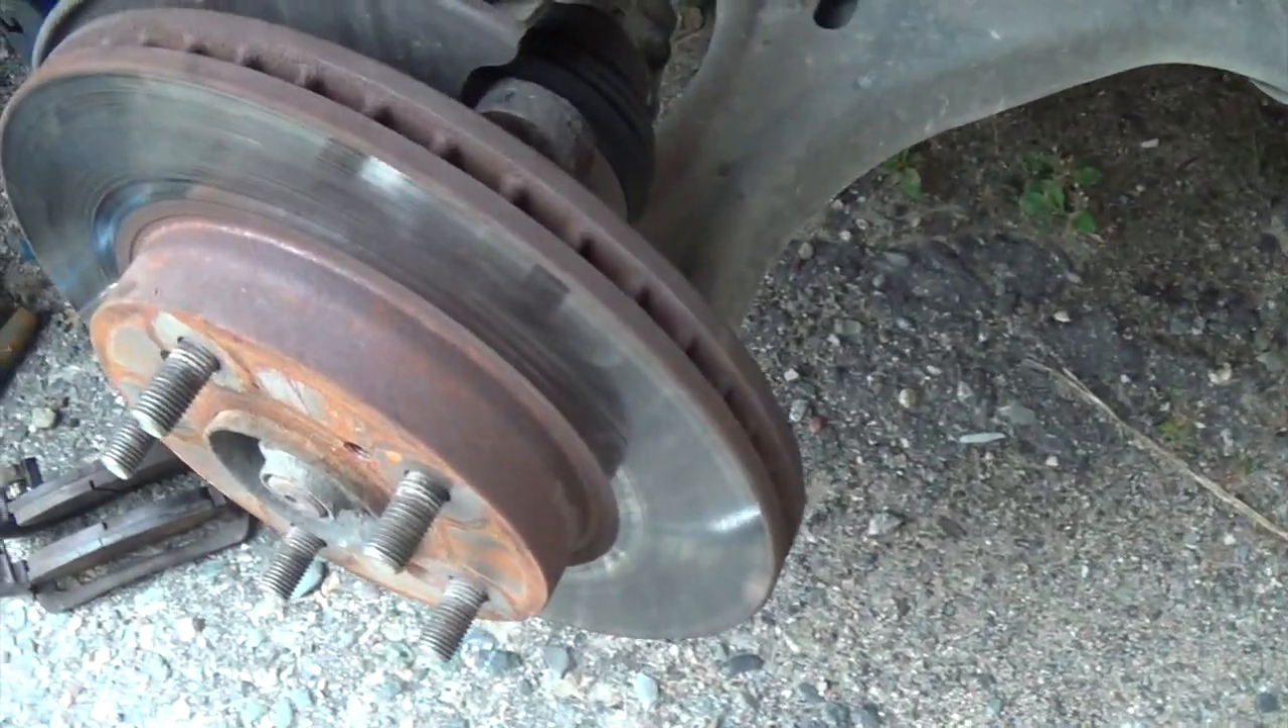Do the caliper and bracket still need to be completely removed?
No.